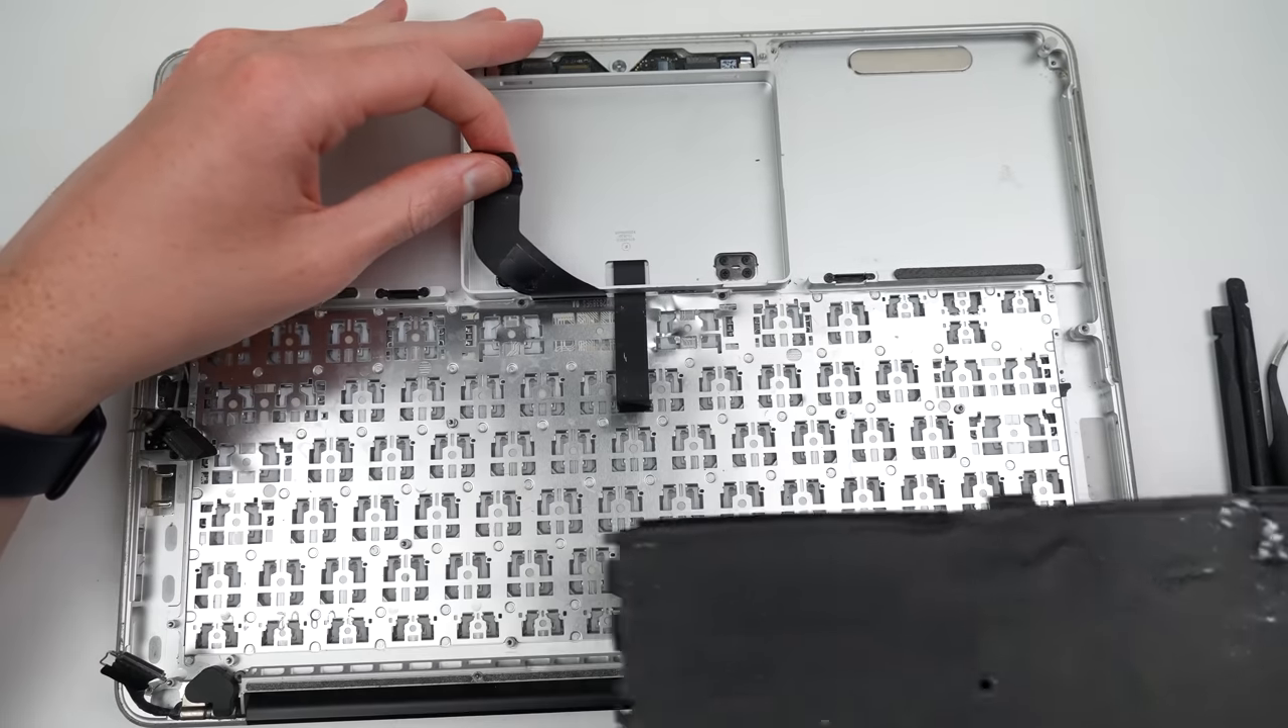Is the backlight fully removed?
Yes.